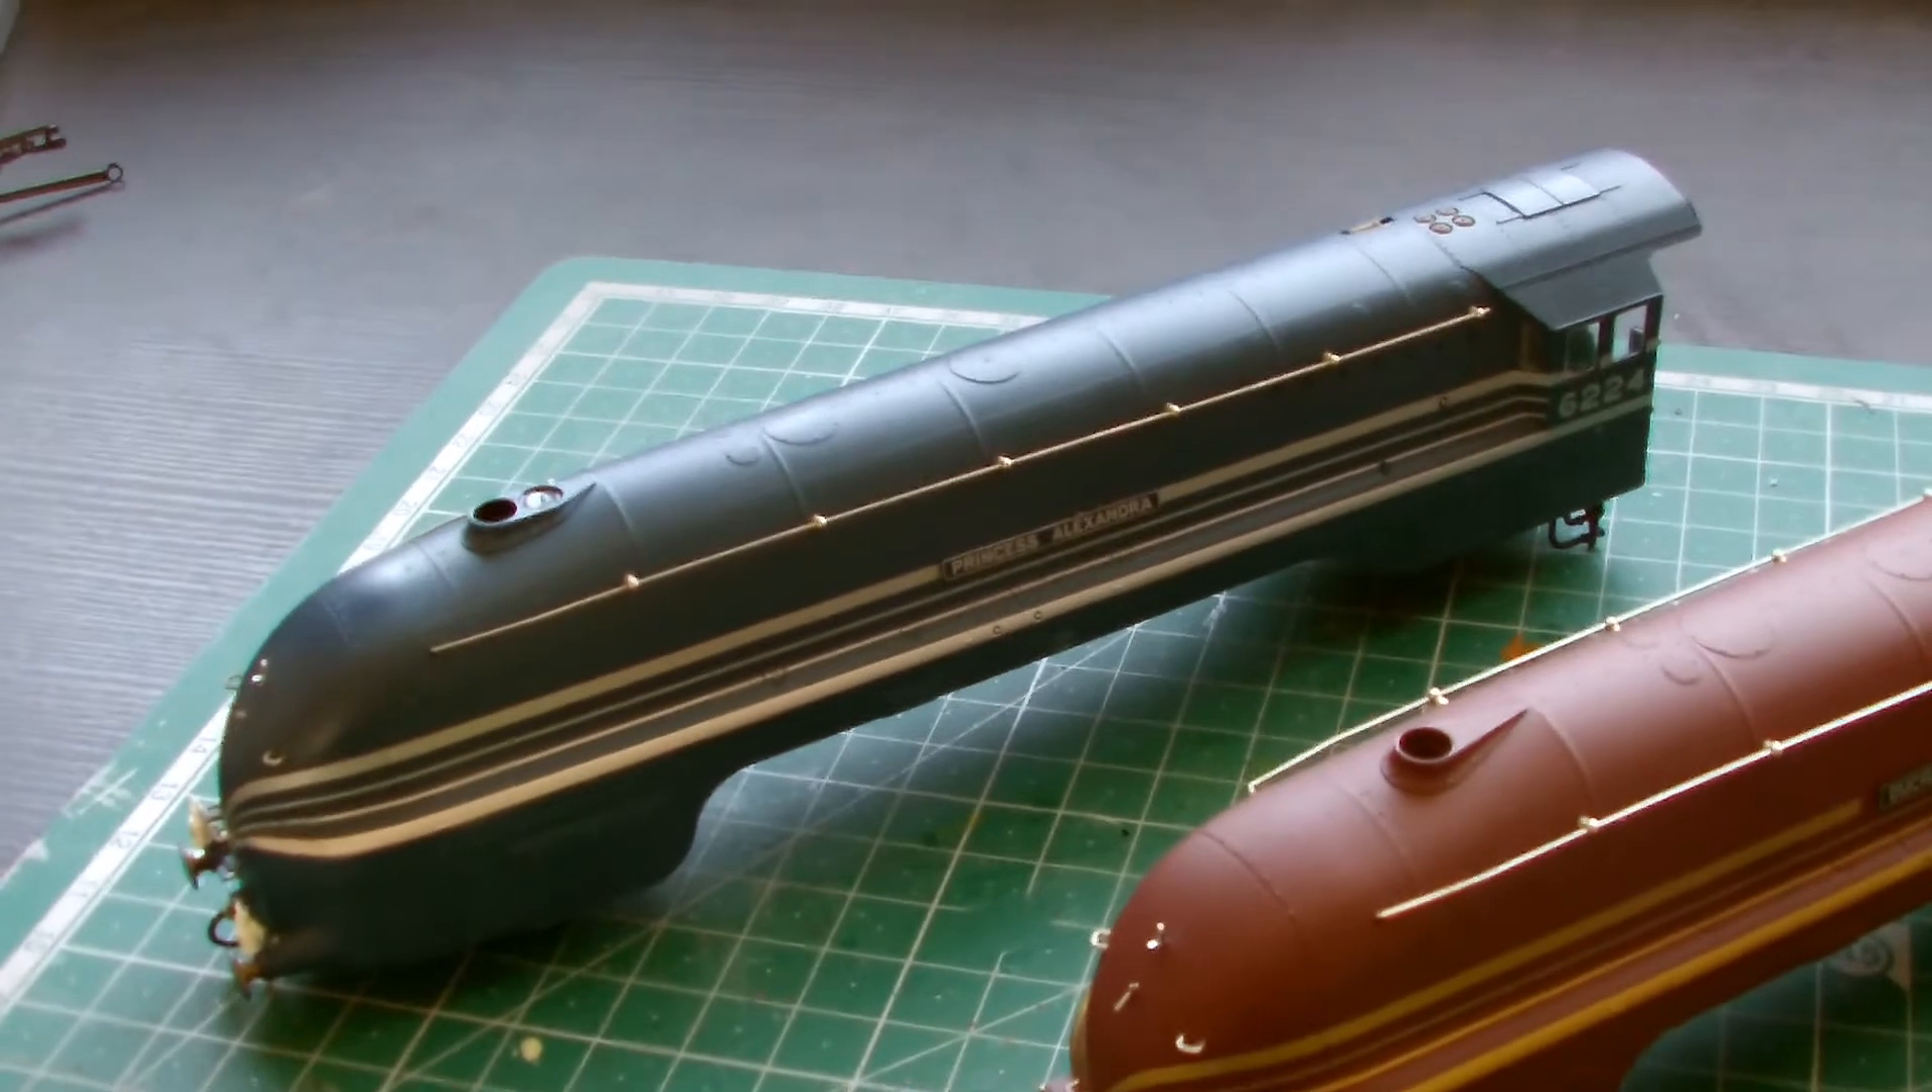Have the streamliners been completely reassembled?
No.